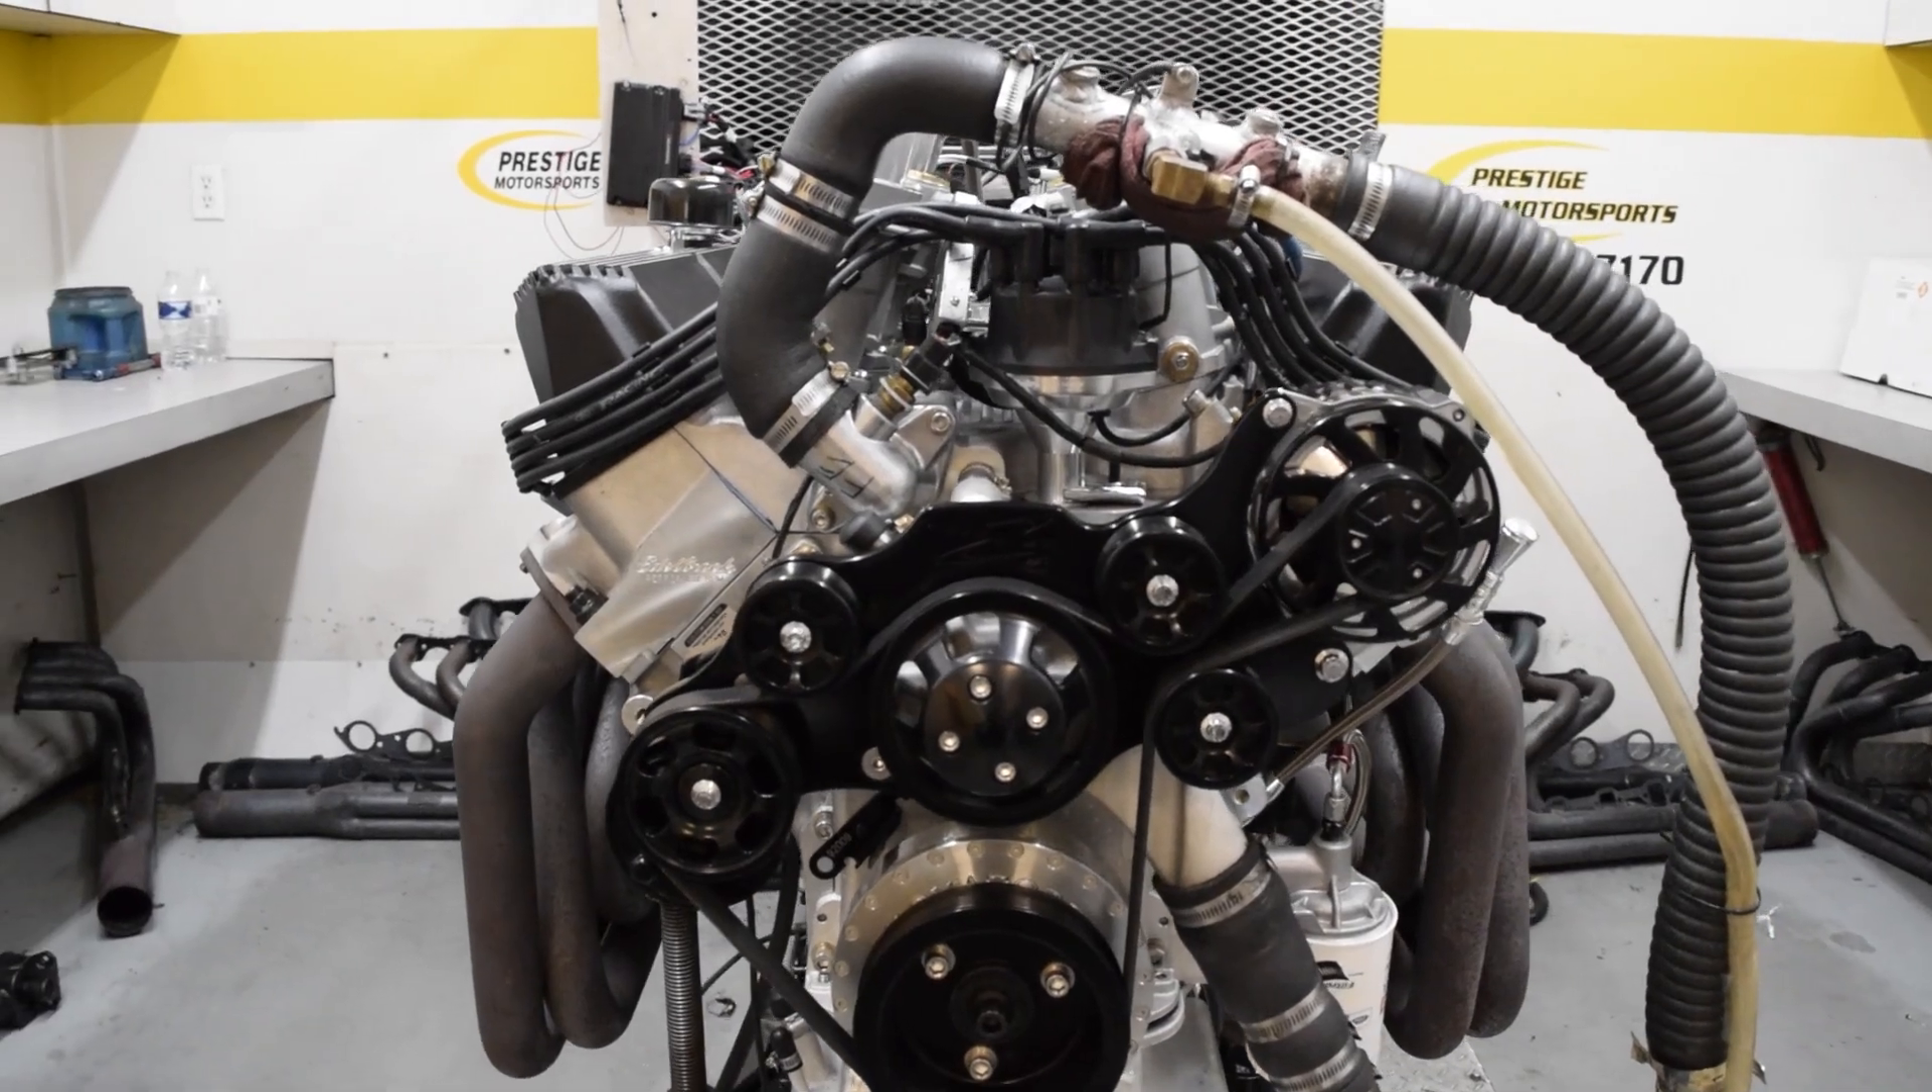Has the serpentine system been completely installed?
Yes.